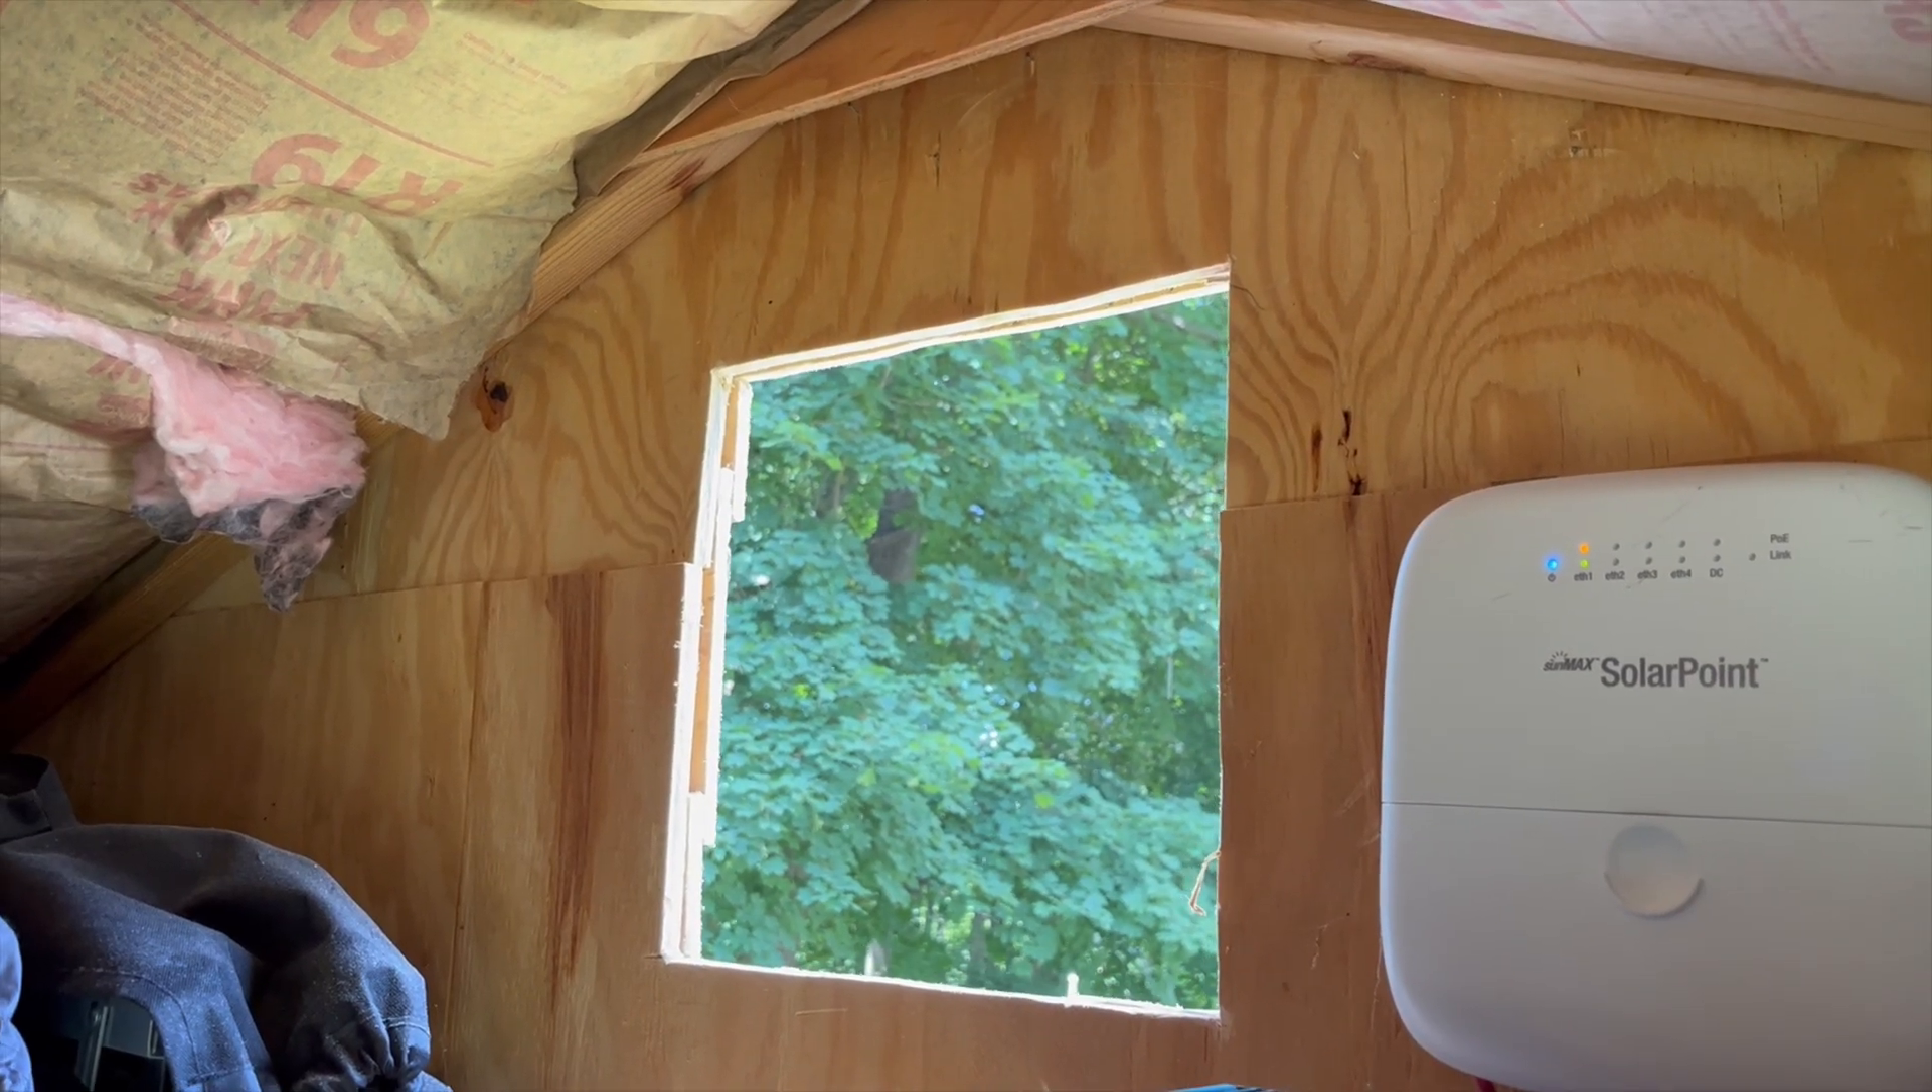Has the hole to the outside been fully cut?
Yes.